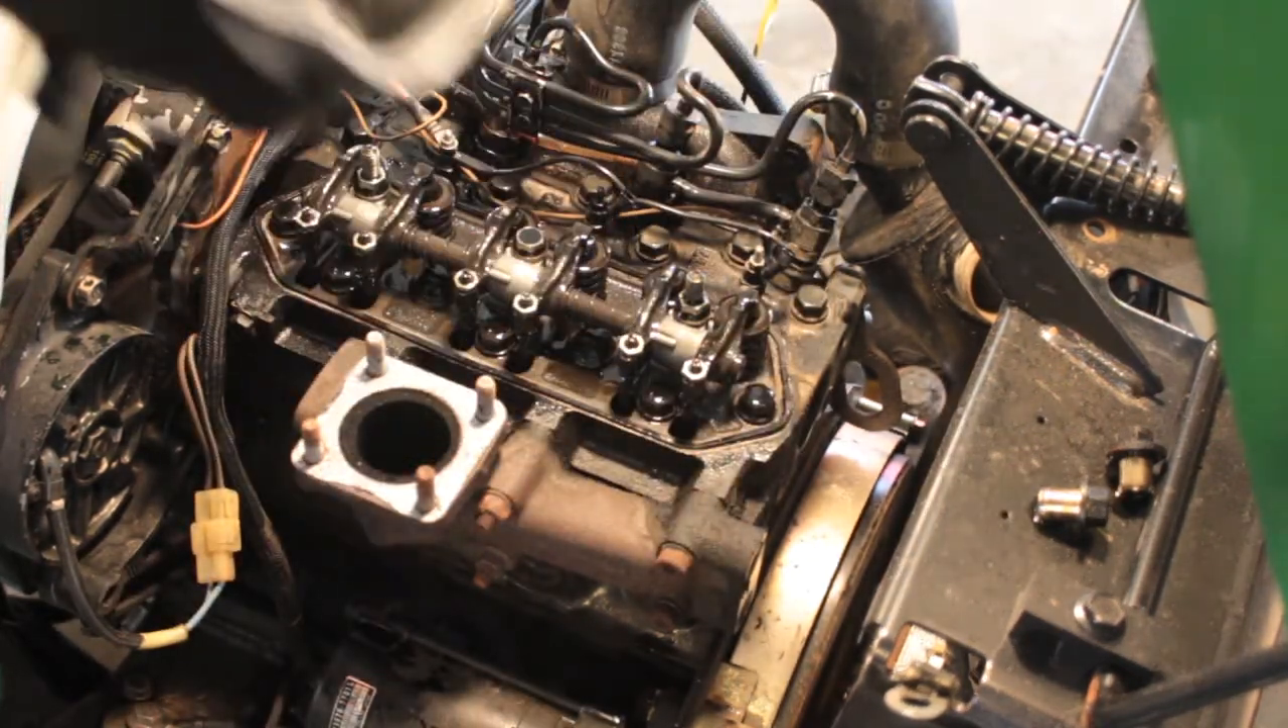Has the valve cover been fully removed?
Yes.